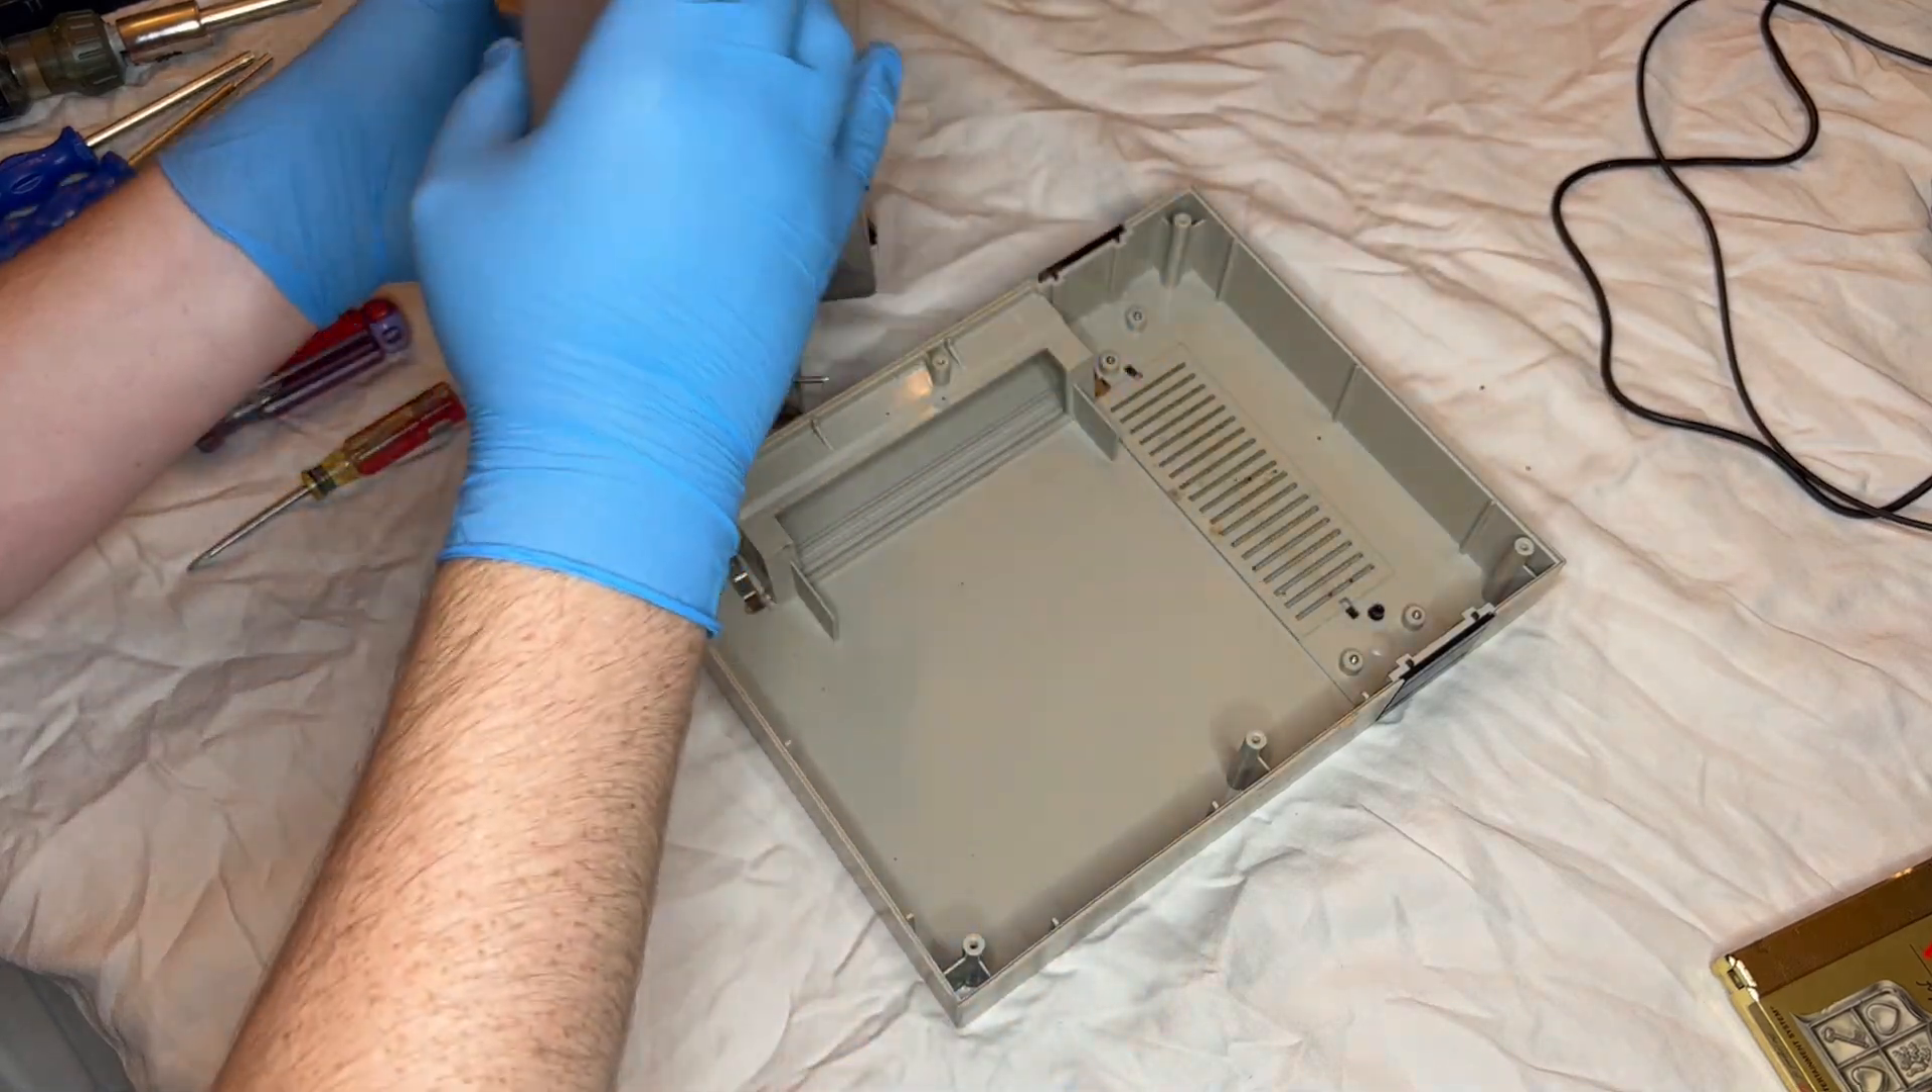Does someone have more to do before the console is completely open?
No.